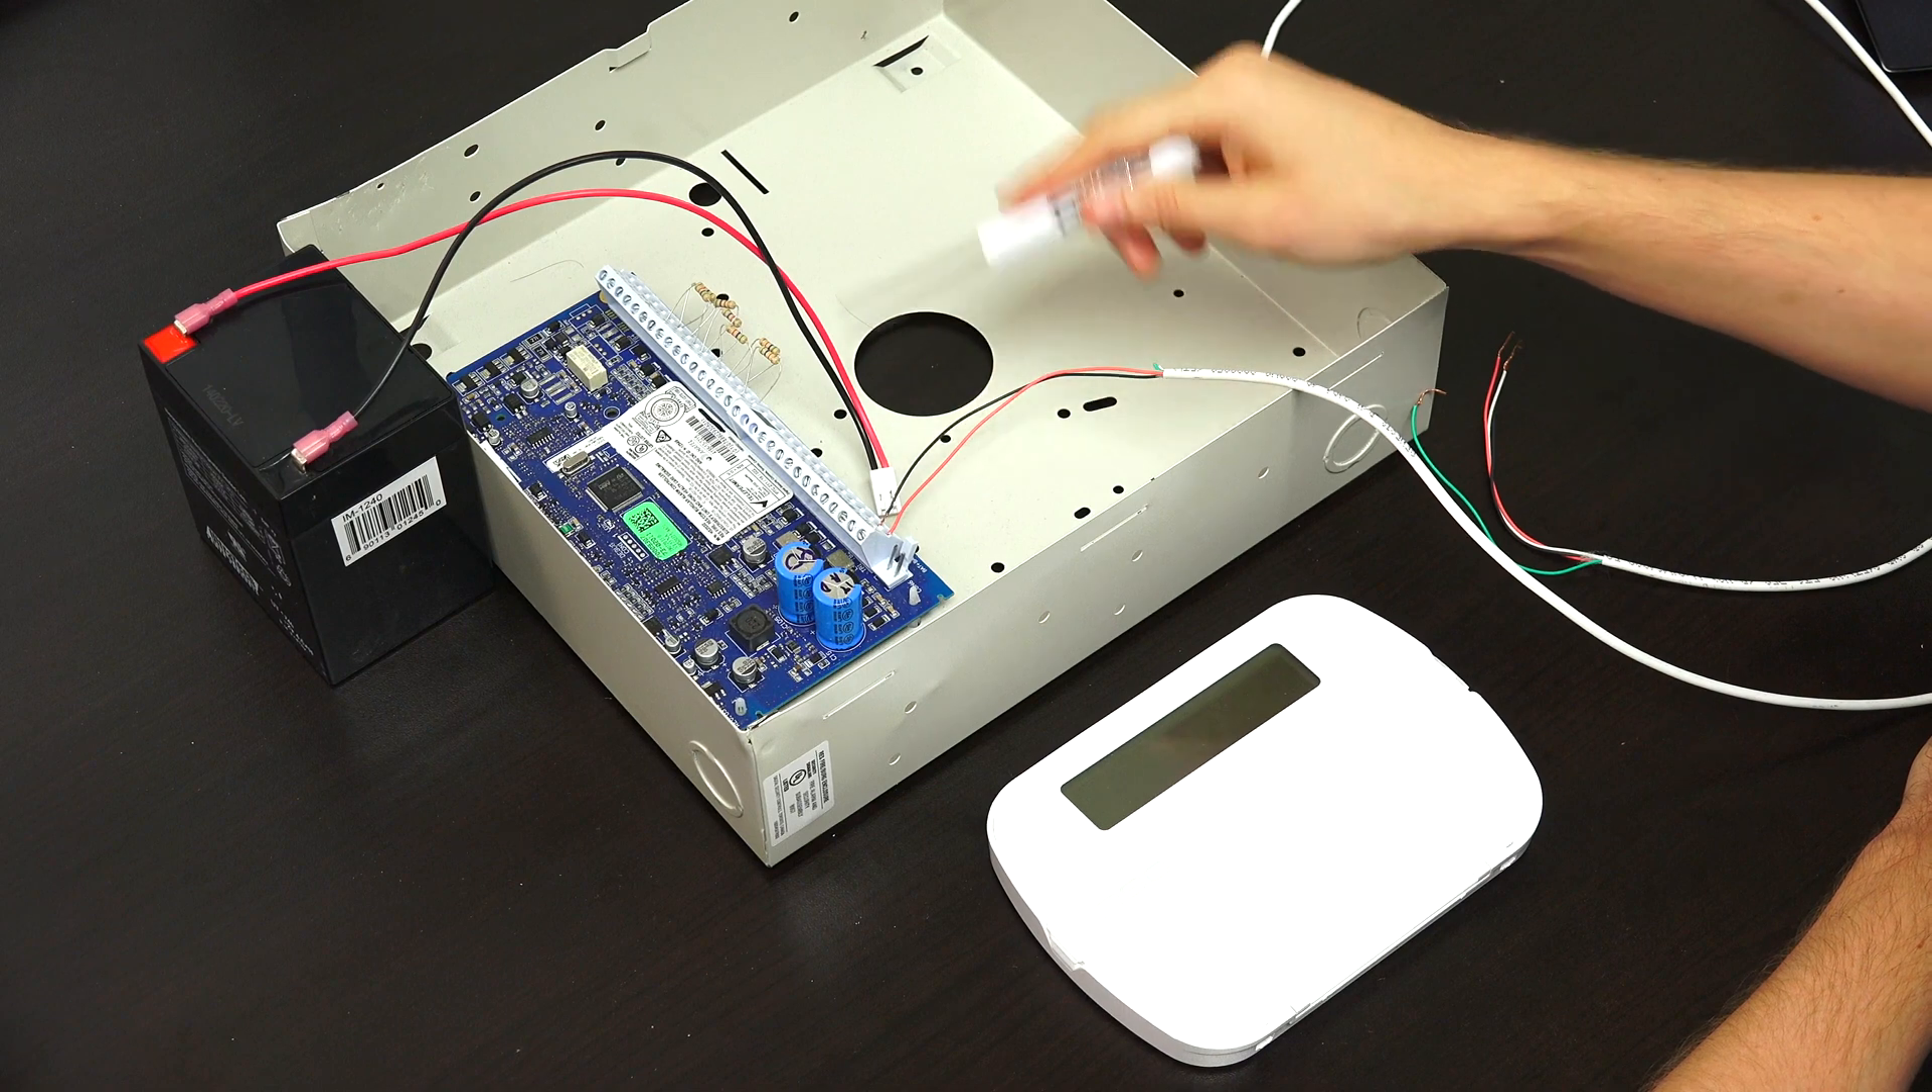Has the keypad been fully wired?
No.